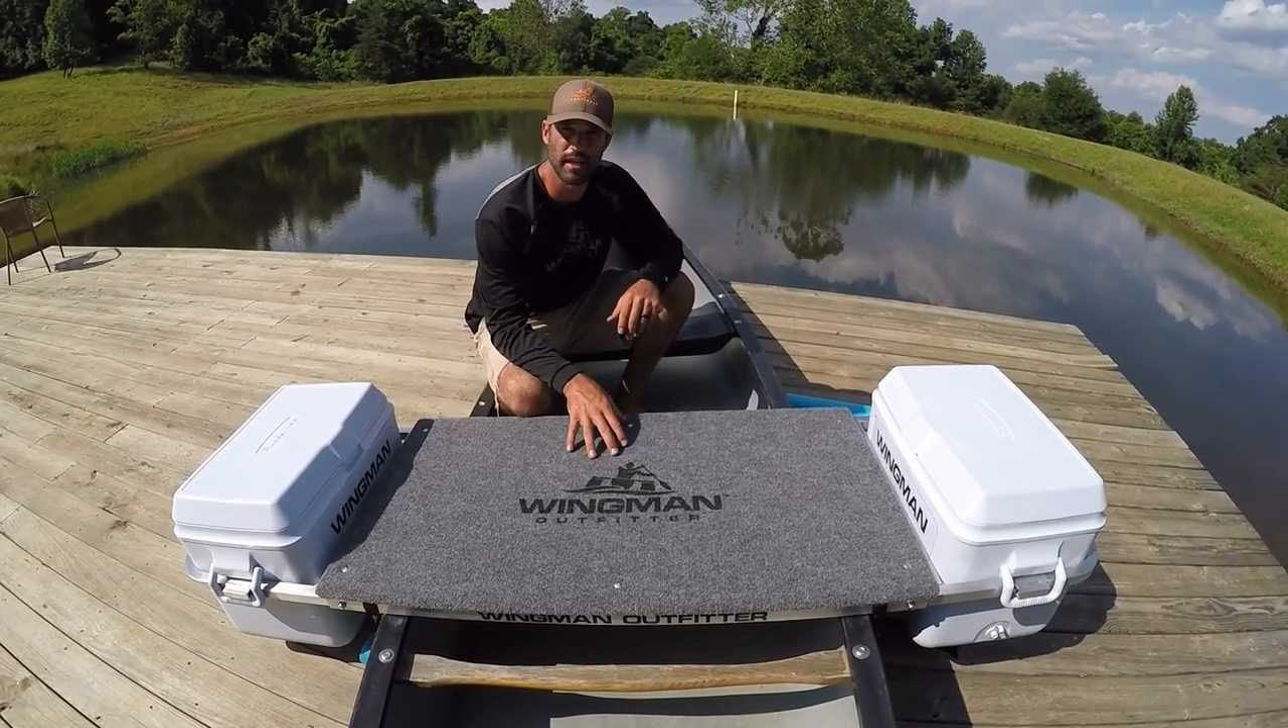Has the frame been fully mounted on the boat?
Yes.